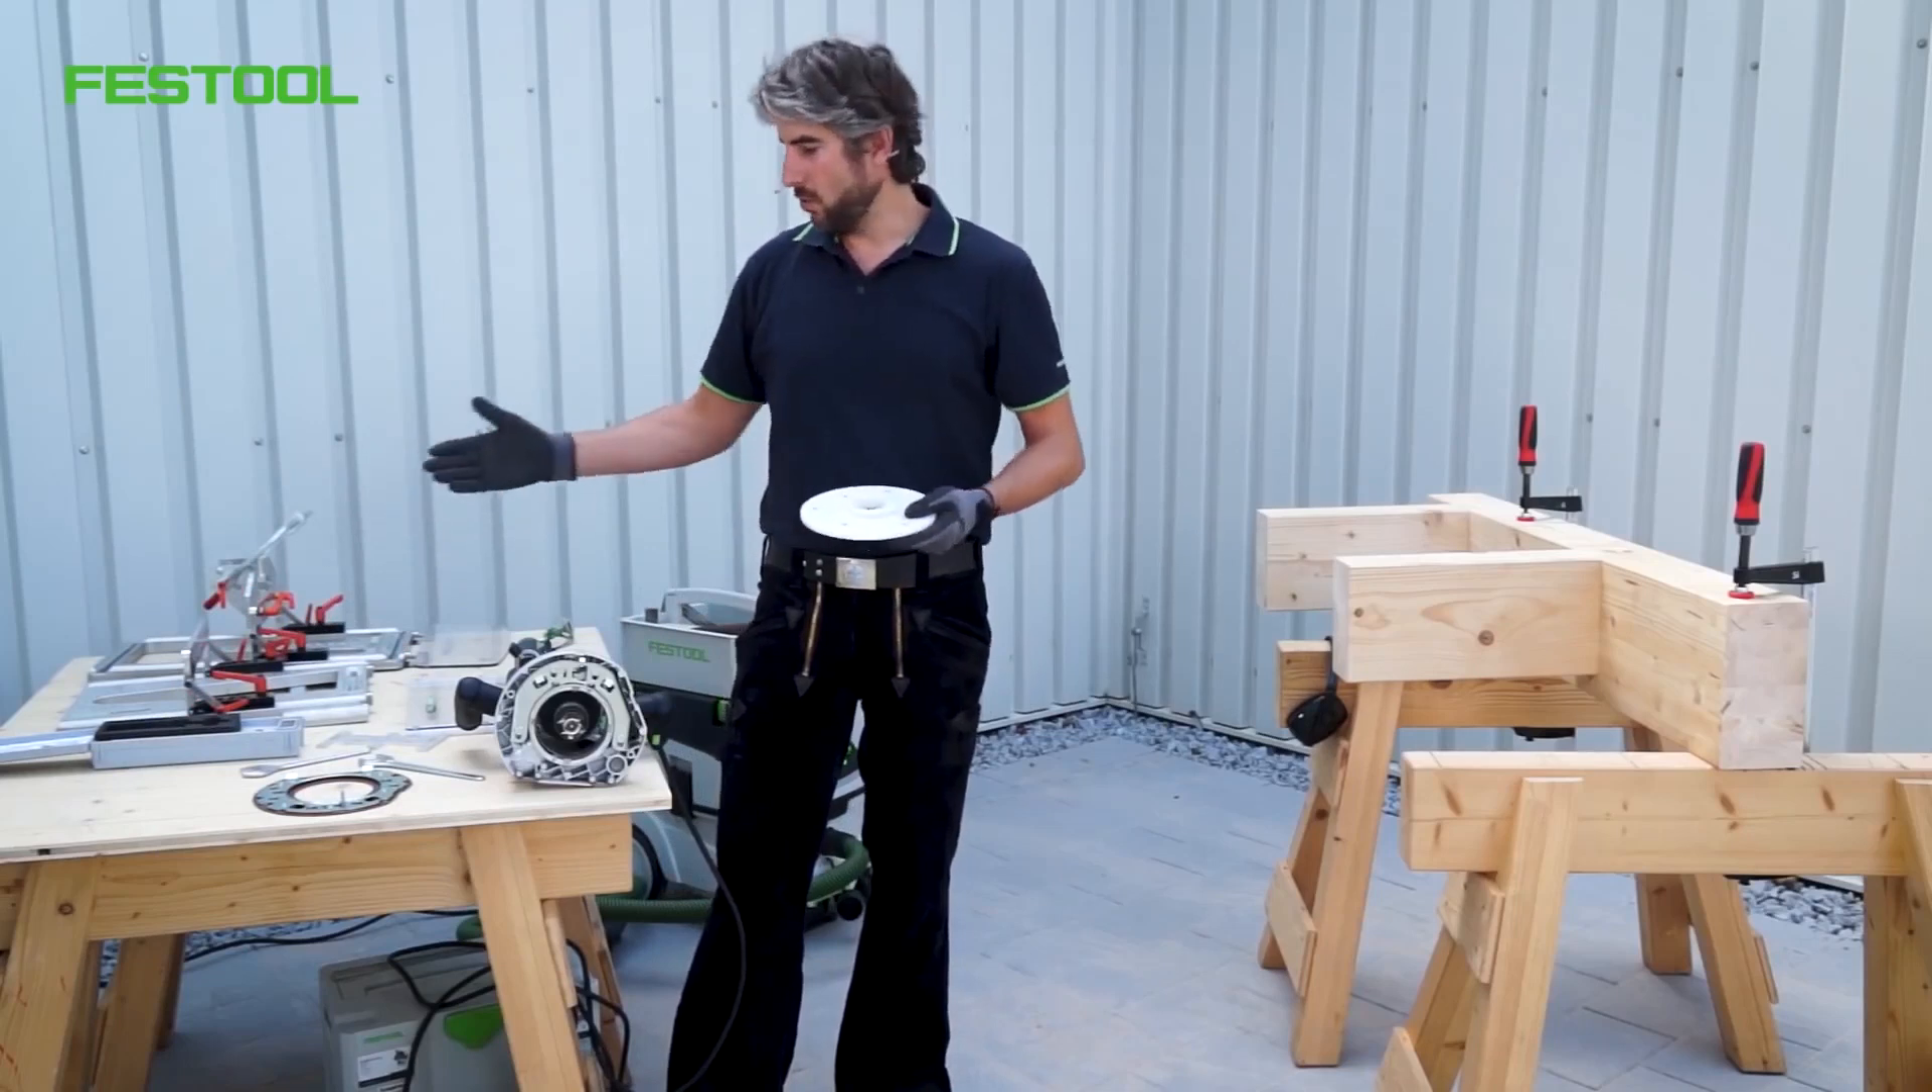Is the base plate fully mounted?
No.